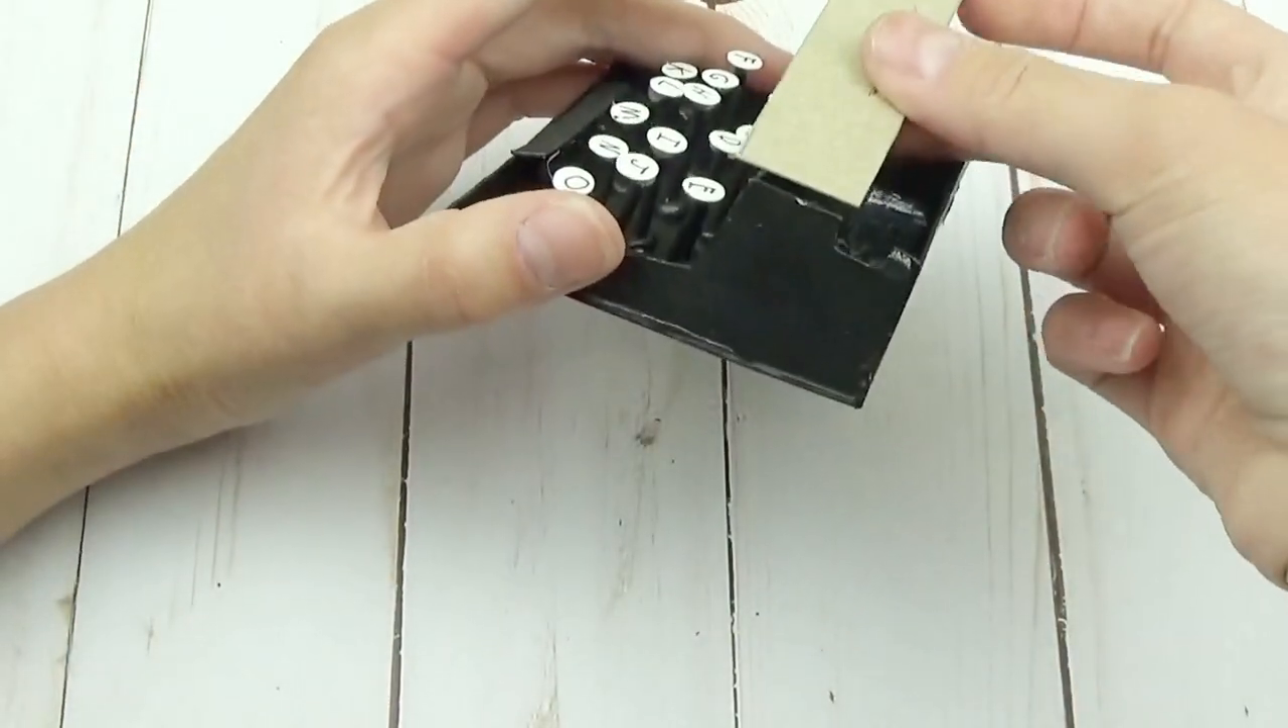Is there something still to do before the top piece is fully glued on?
Yes.